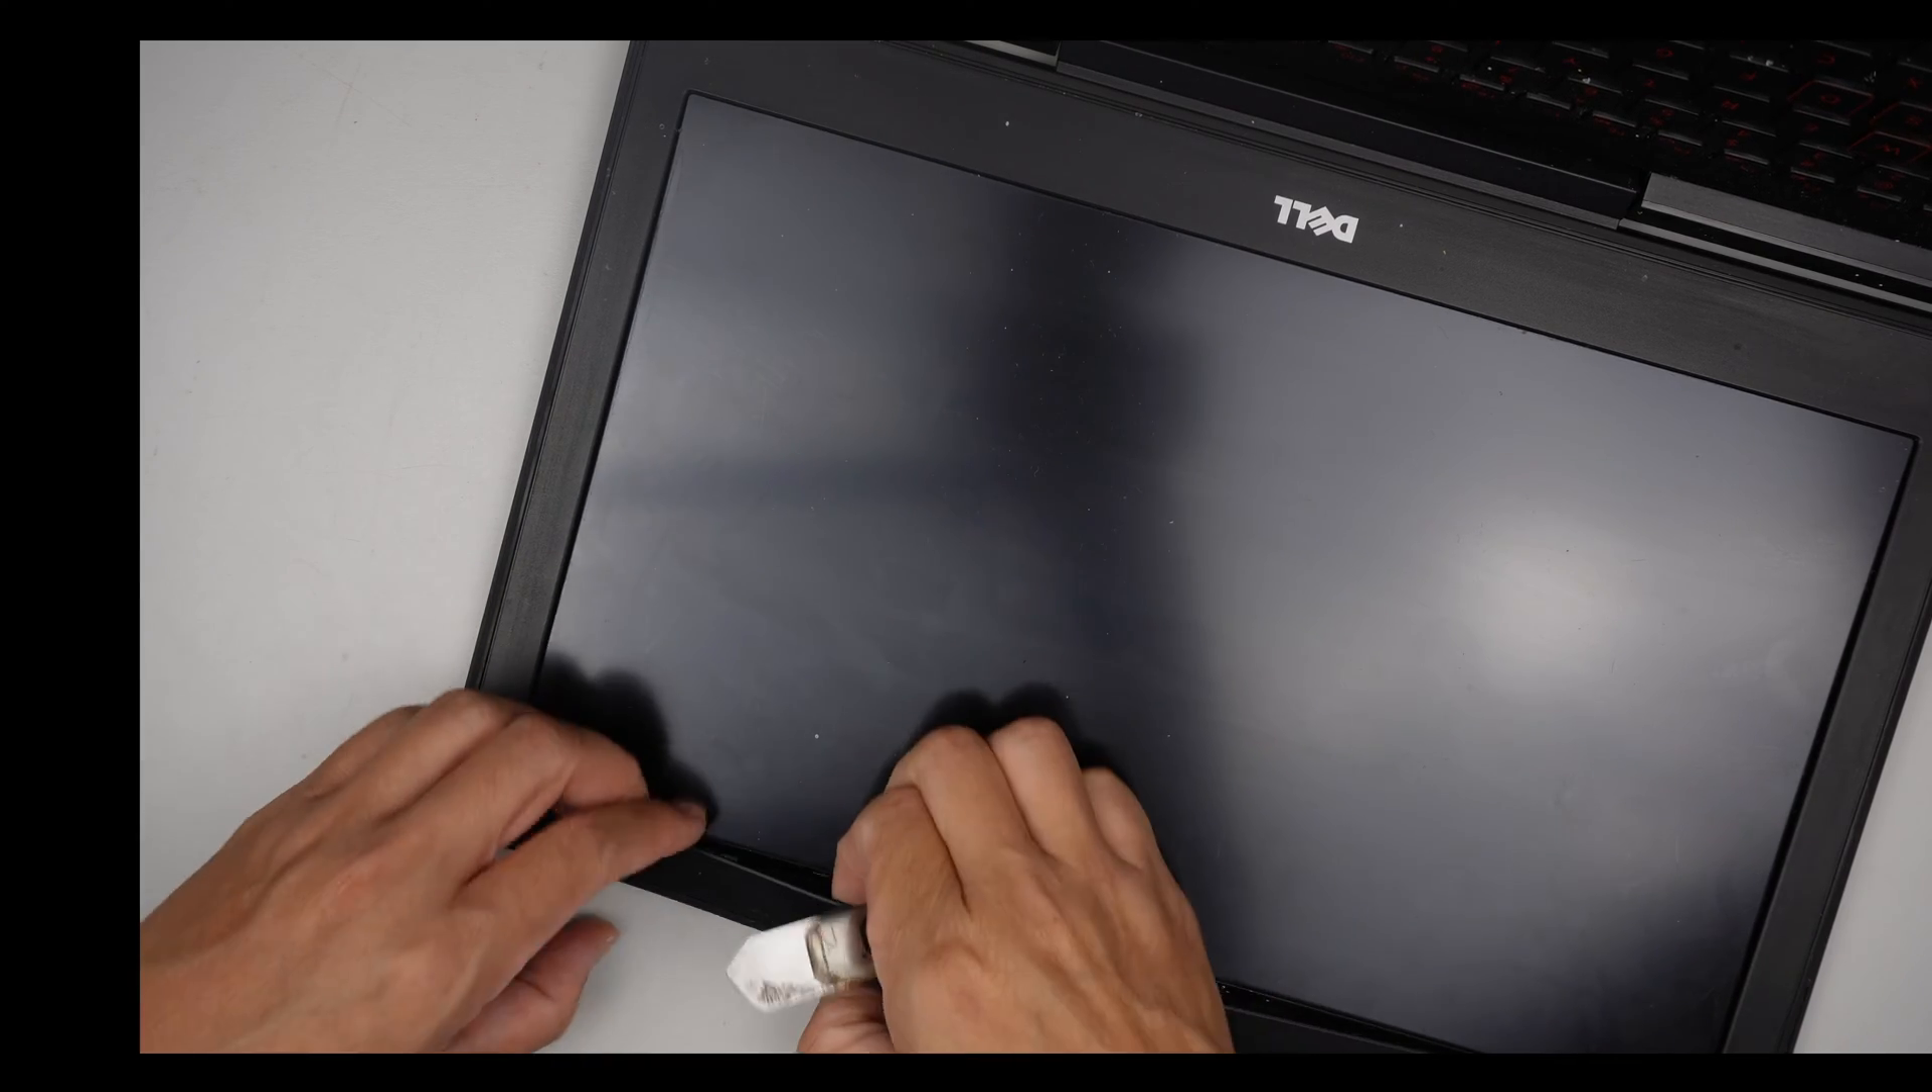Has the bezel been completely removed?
No.